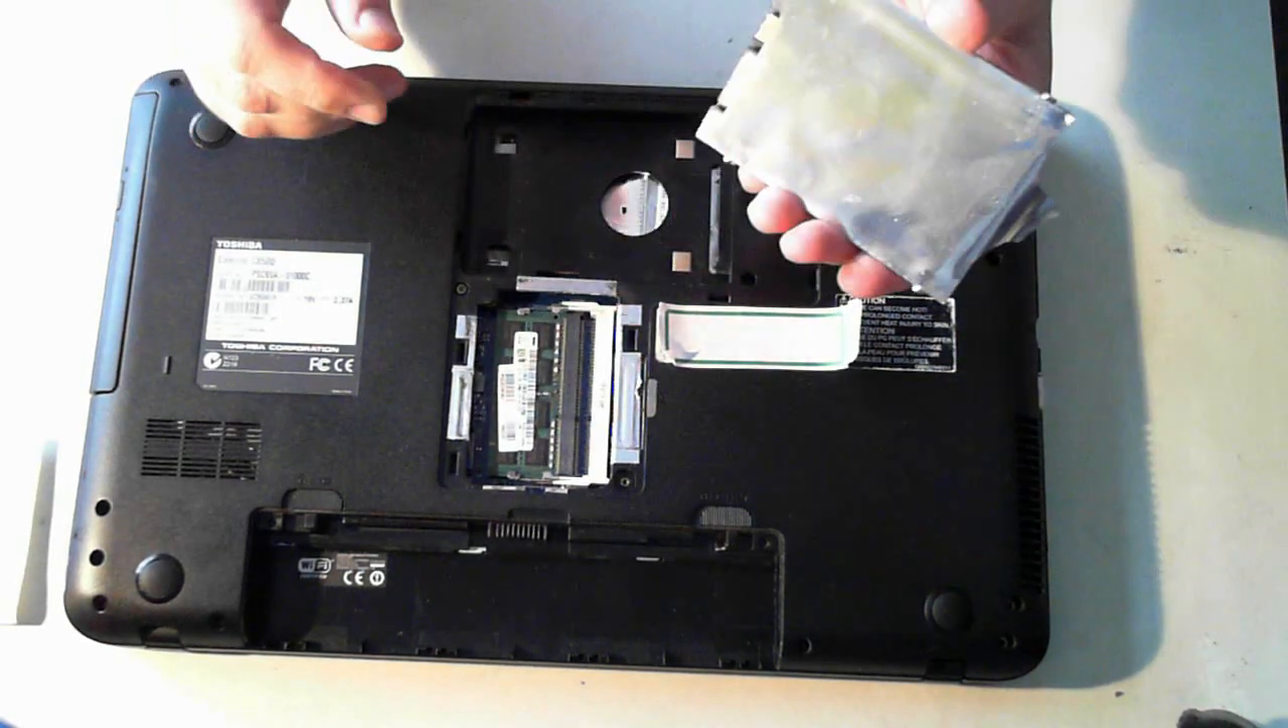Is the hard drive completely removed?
Yes.